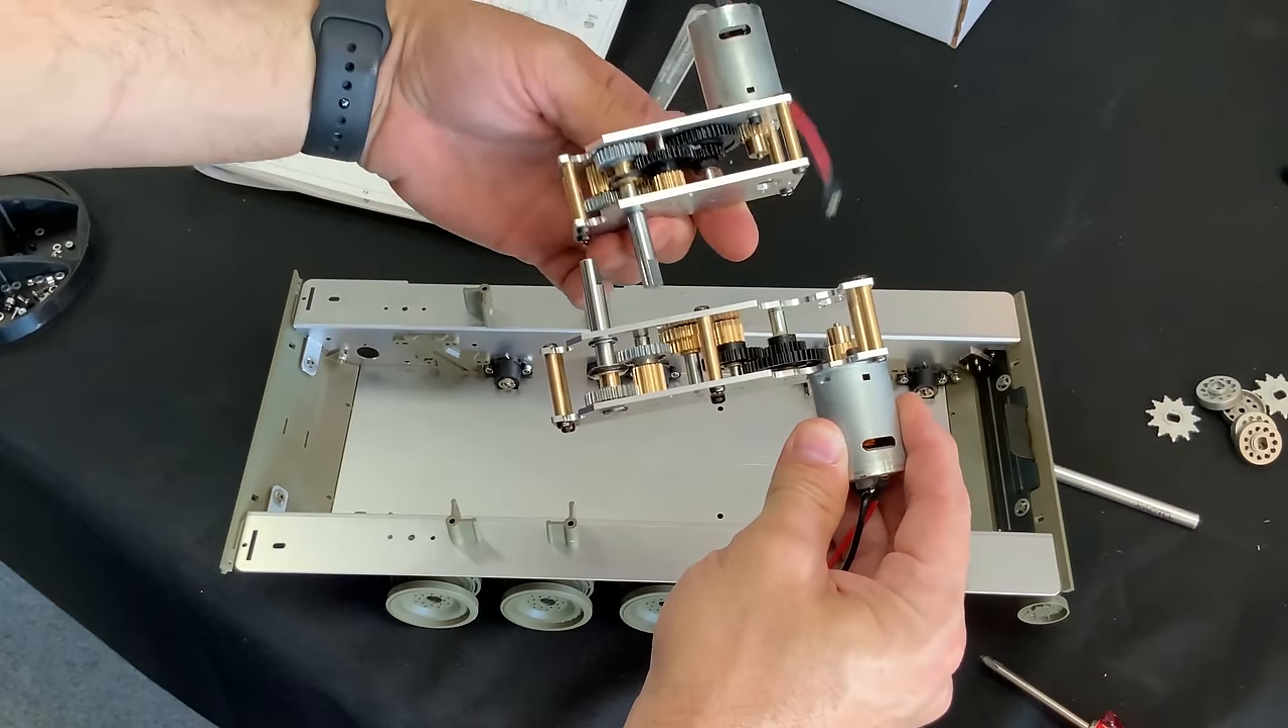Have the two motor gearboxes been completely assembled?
Yes.